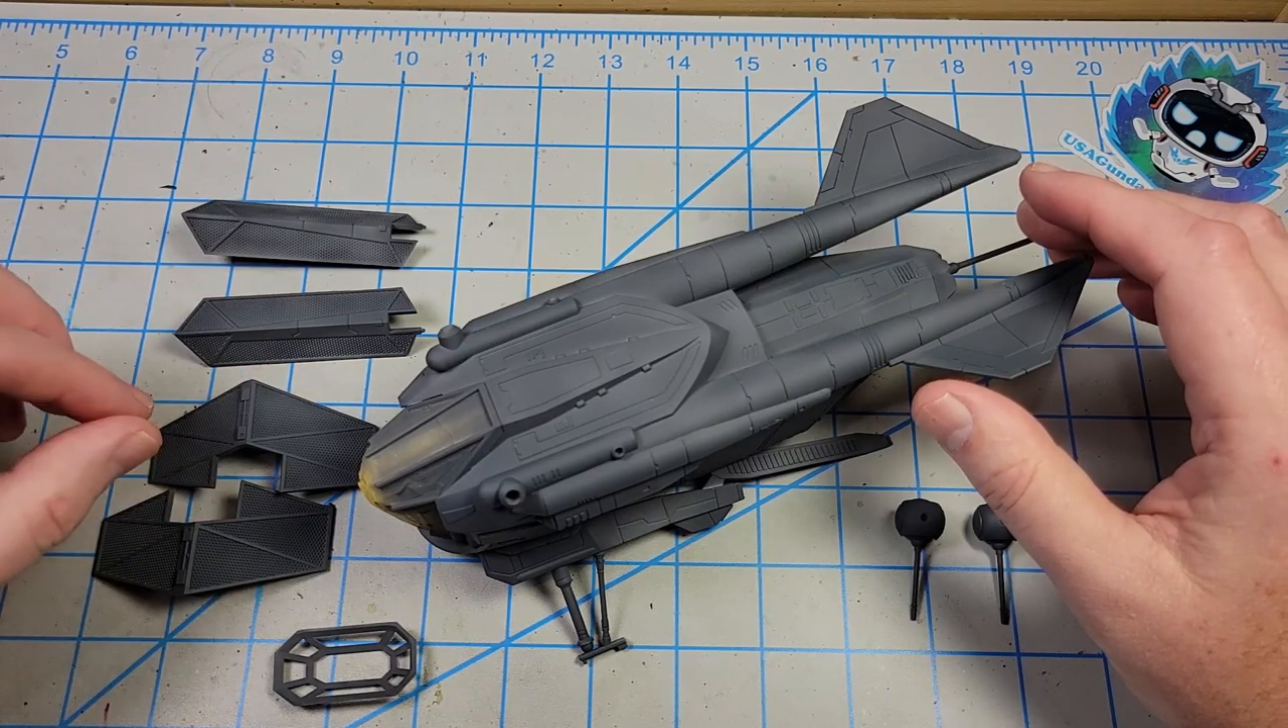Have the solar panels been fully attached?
No.